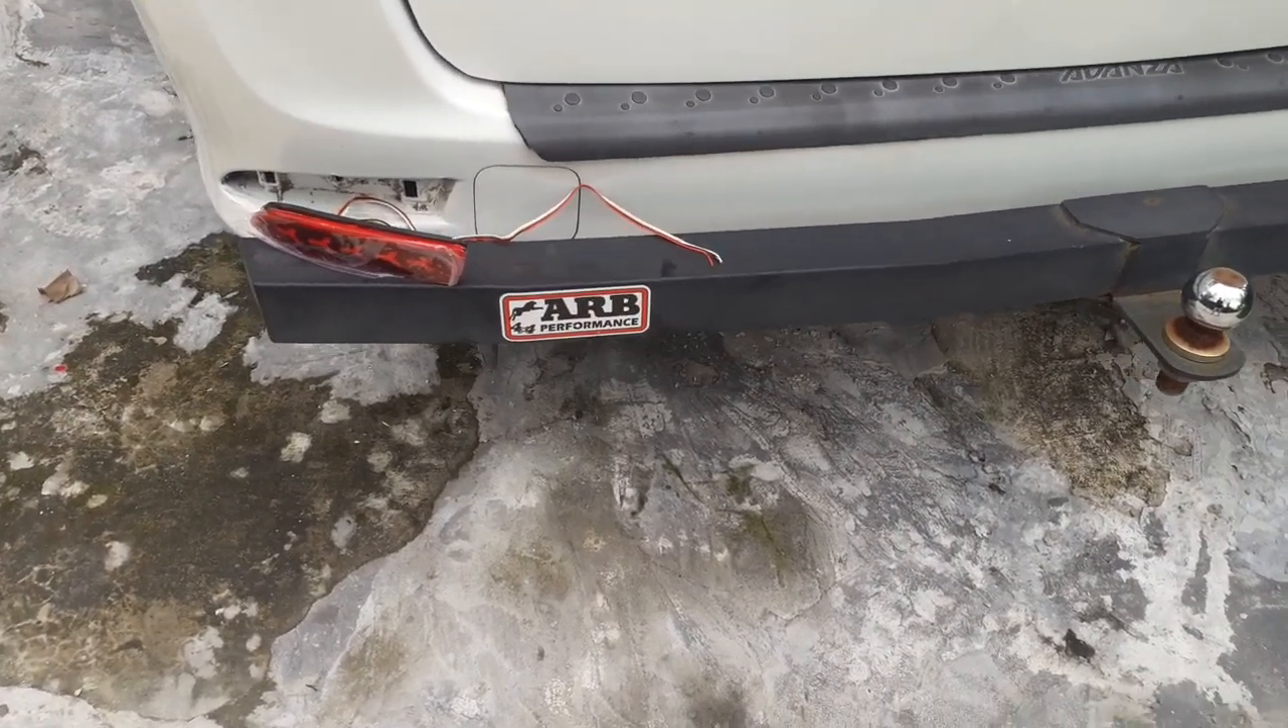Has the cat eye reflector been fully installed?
No.